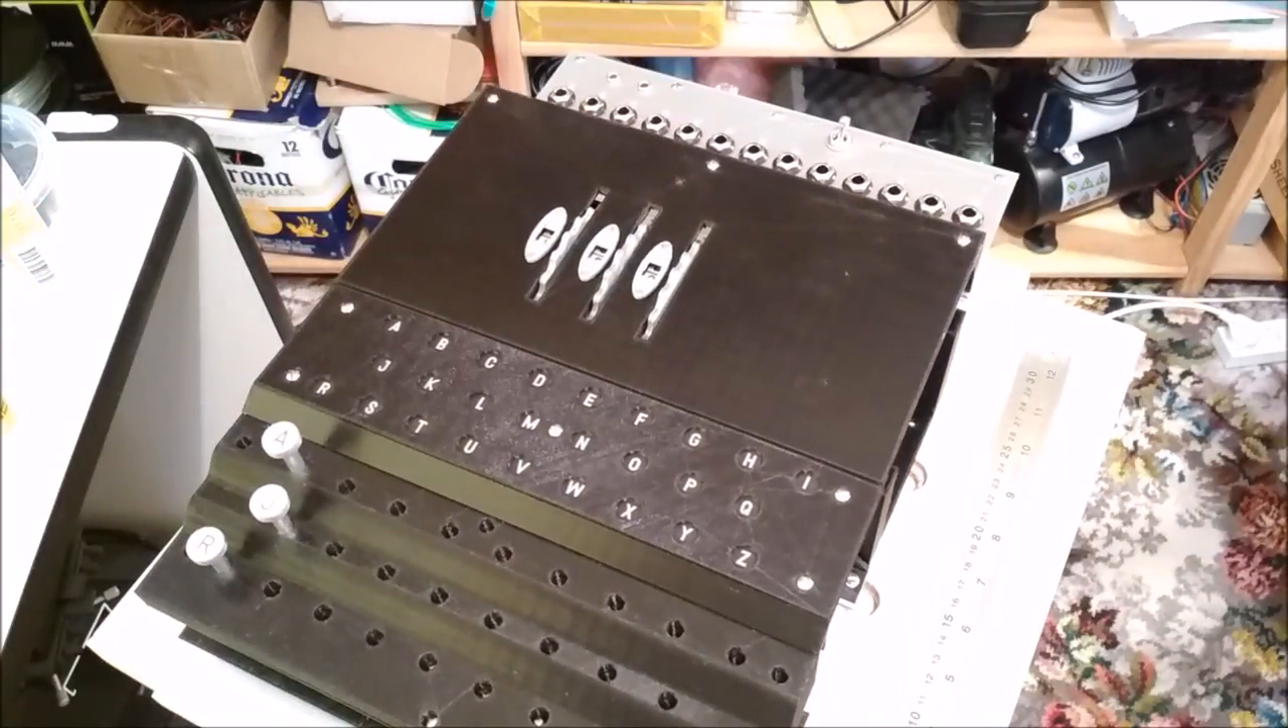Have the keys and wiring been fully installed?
No.